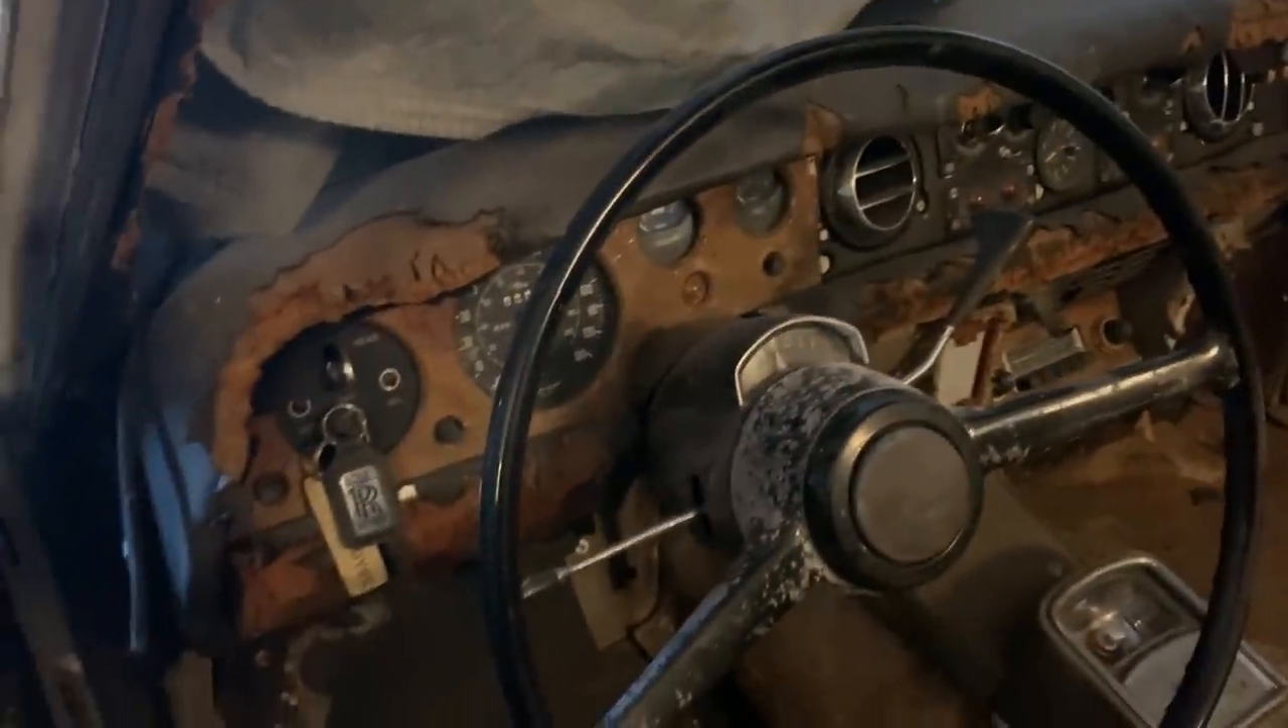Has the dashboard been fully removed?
No.